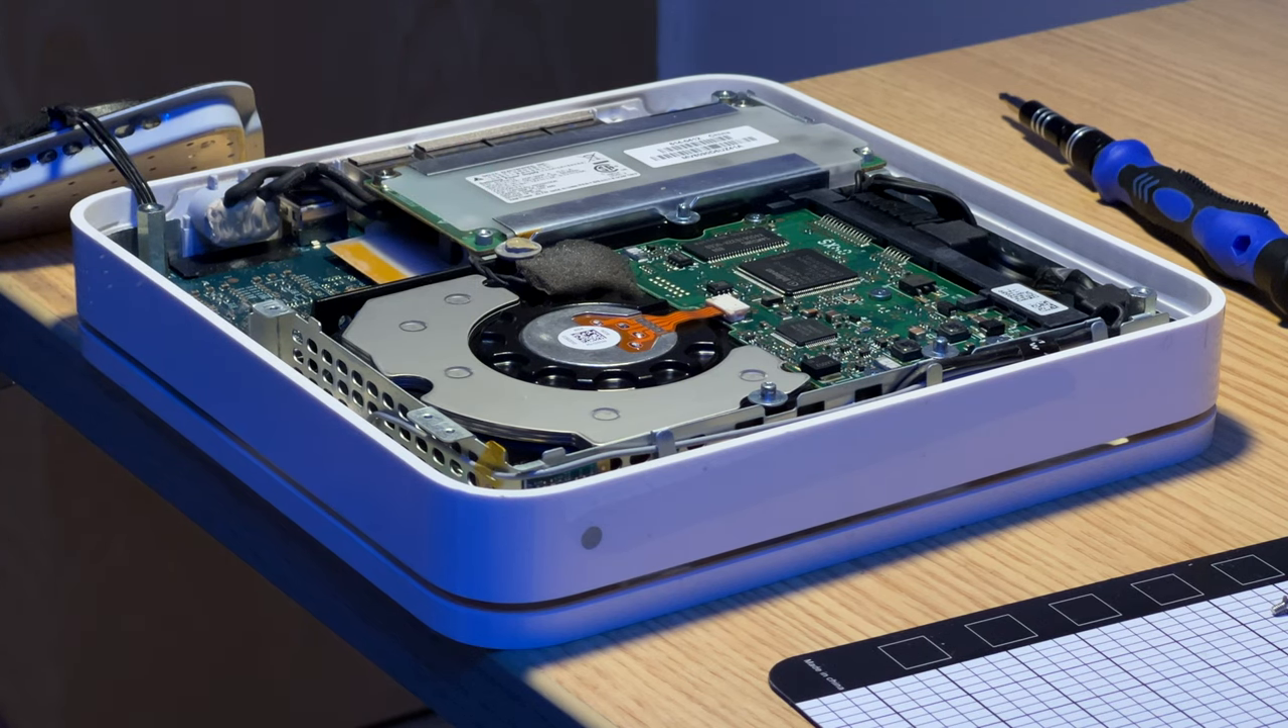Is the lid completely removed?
Yes.